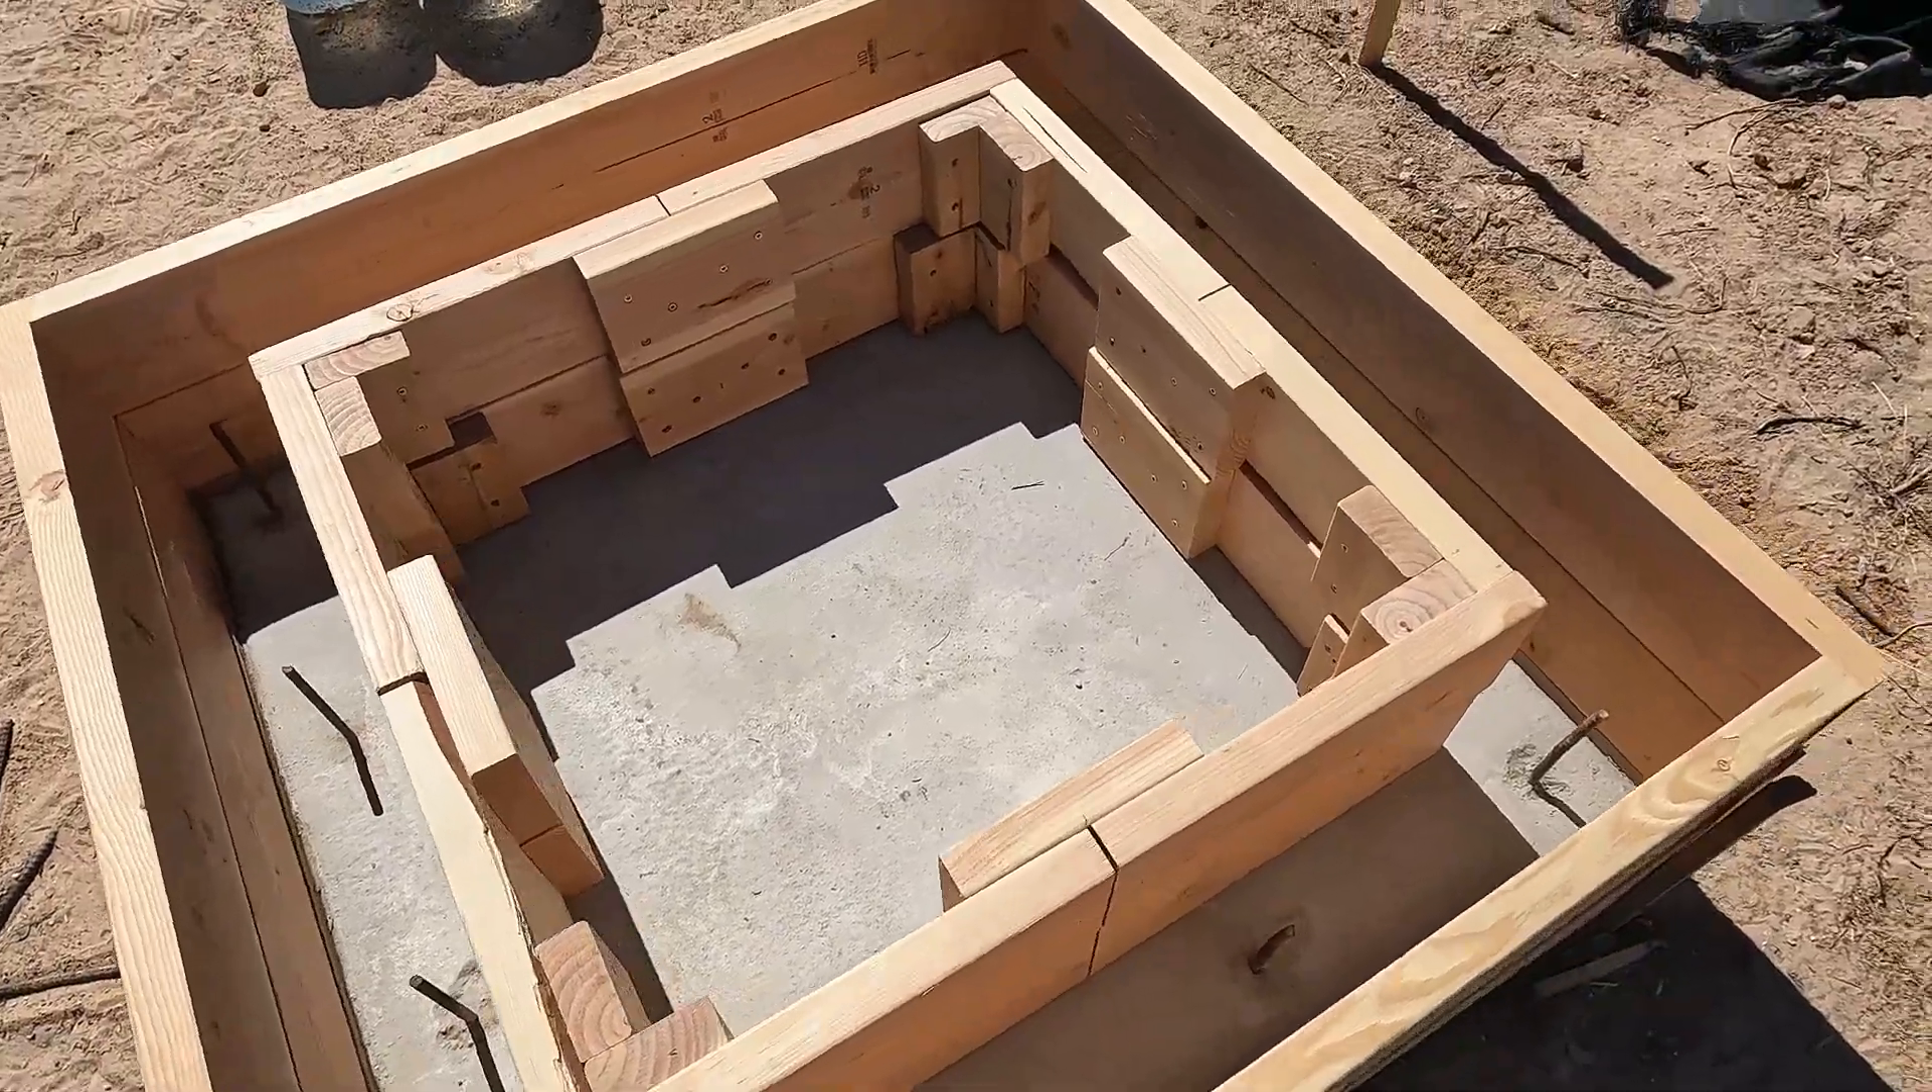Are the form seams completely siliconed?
No.